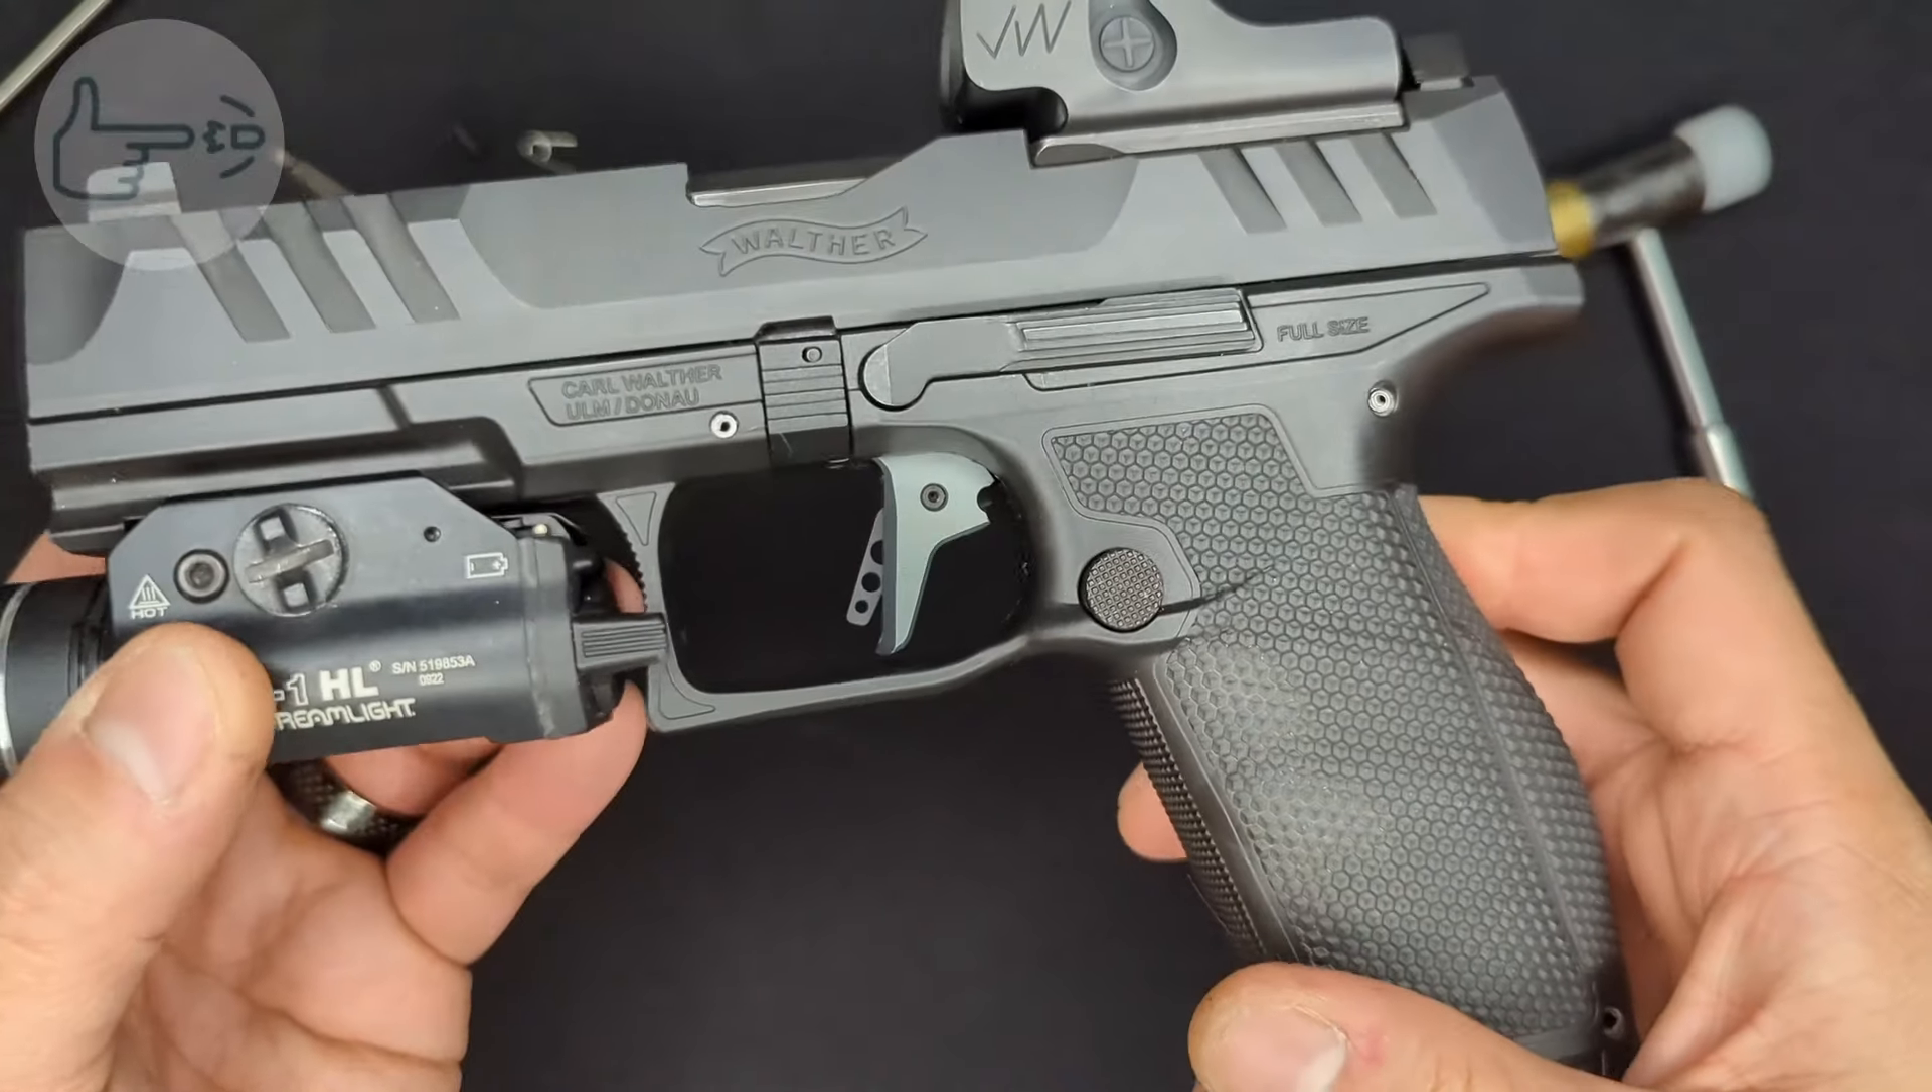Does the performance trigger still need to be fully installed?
No.